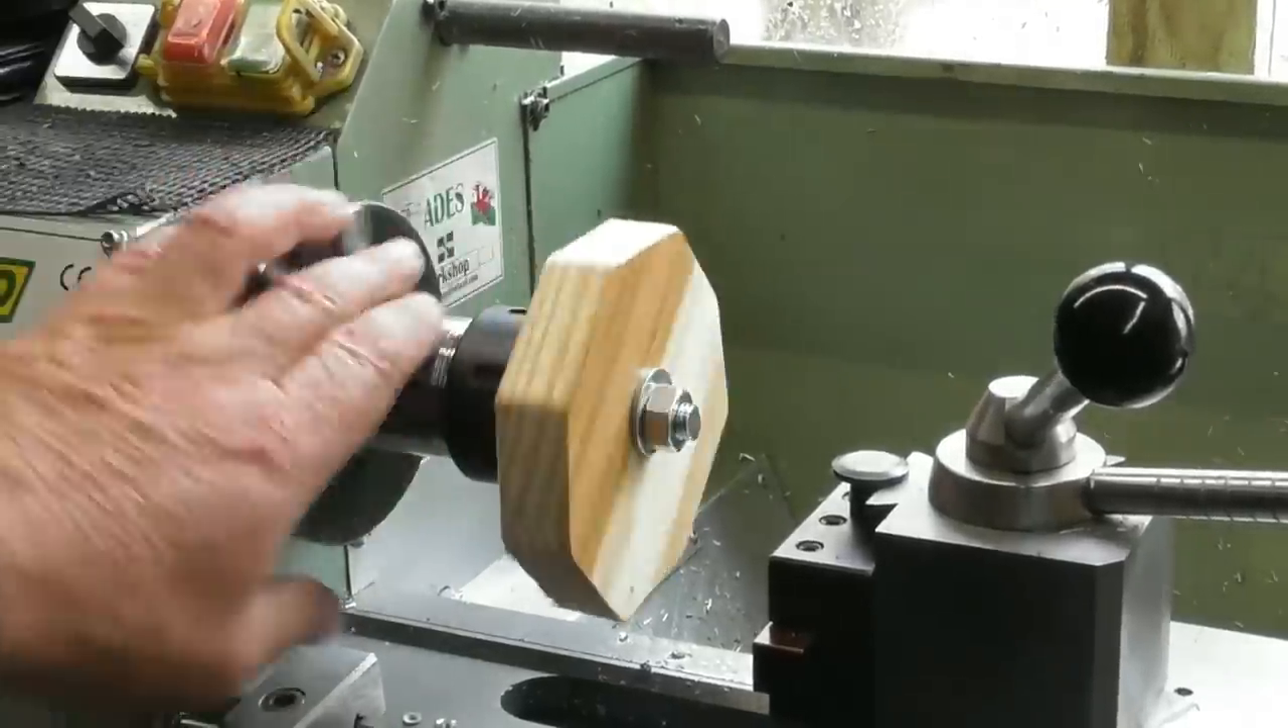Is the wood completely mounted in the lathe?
Yes.